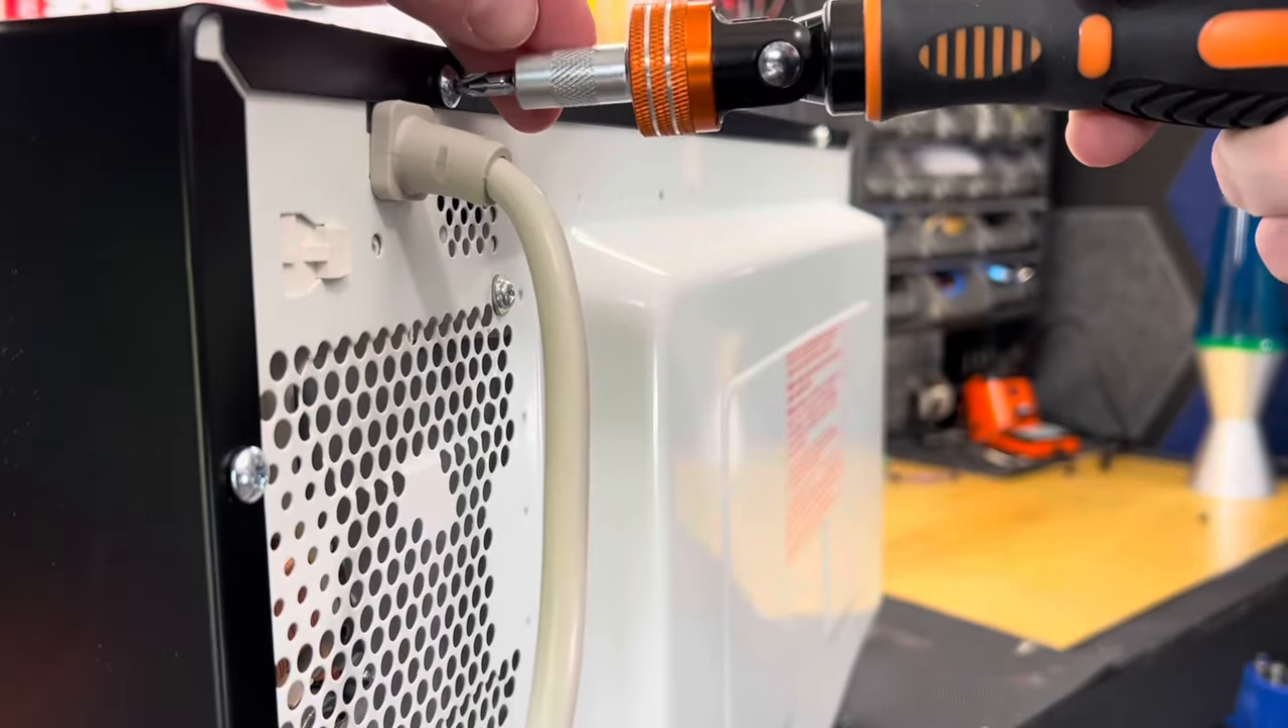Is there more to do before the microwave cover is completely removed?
Yes.